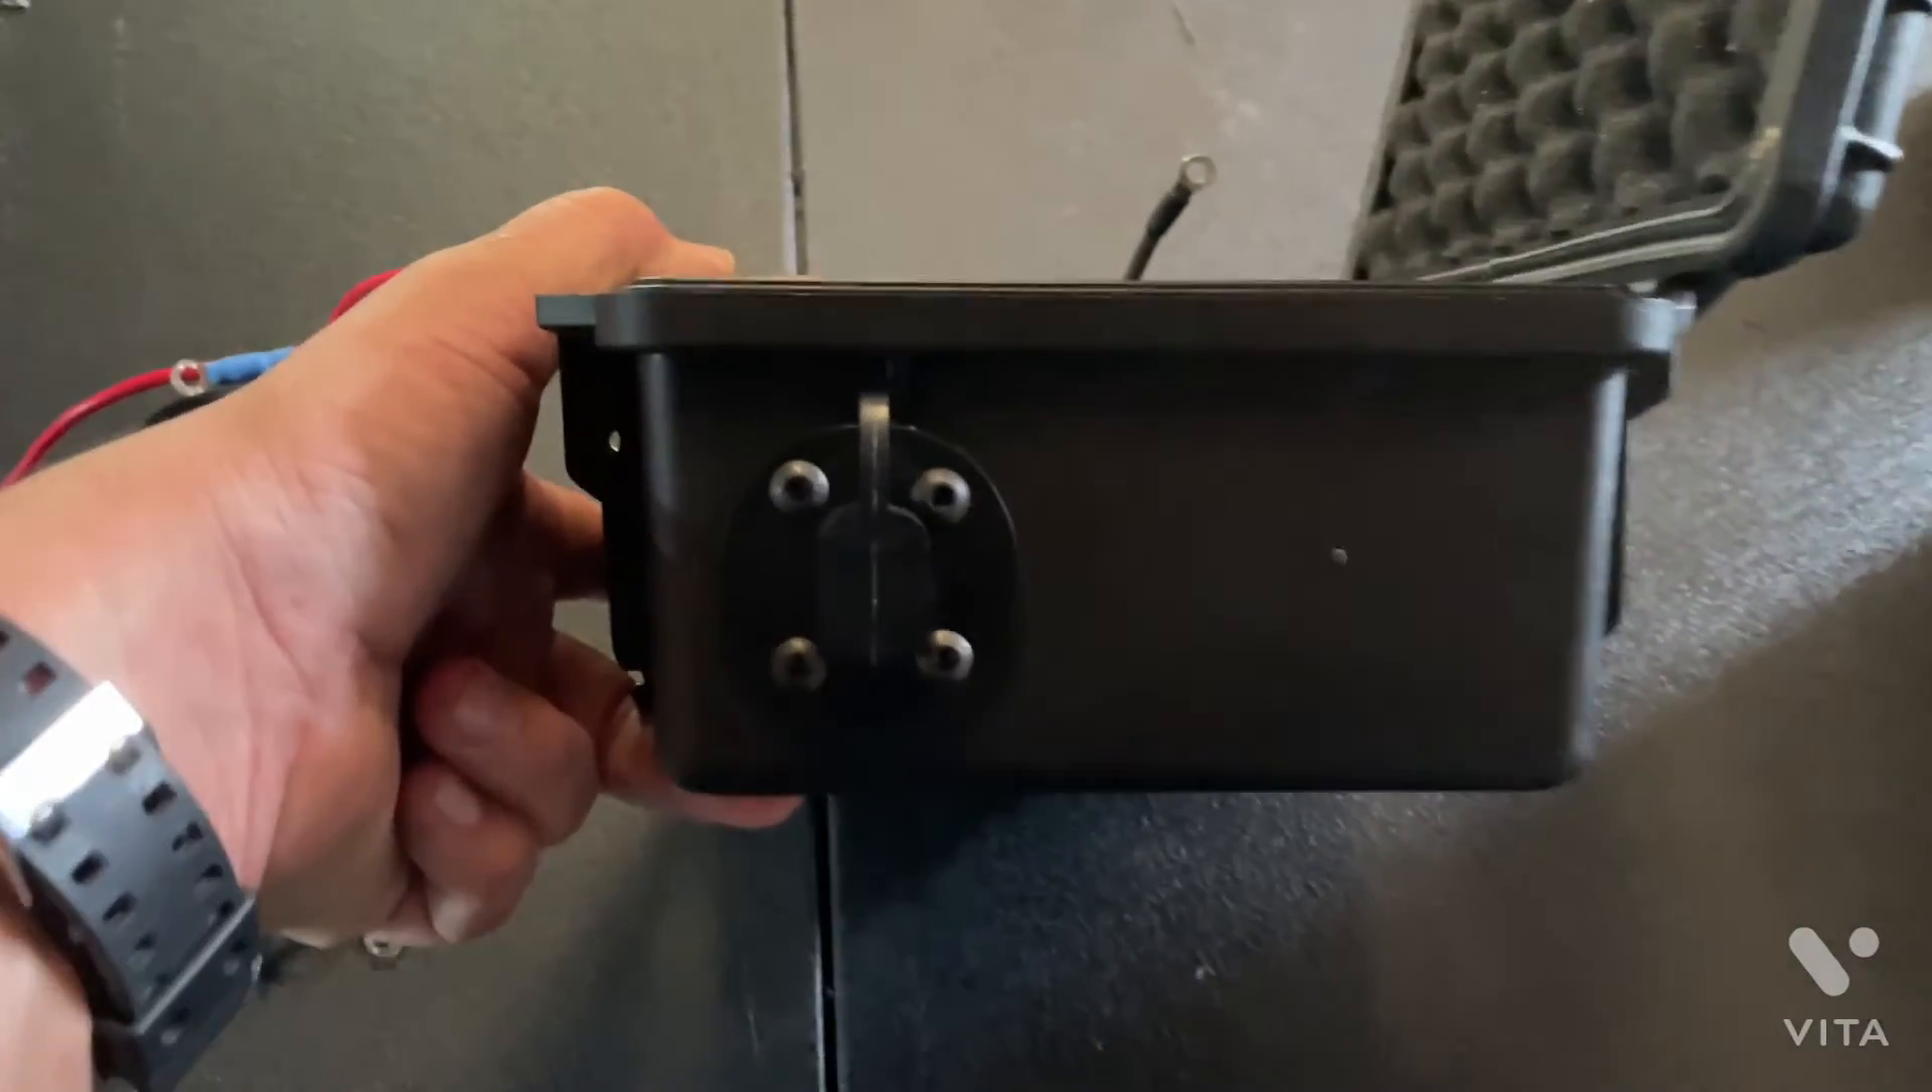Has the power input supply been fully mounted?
Yes.